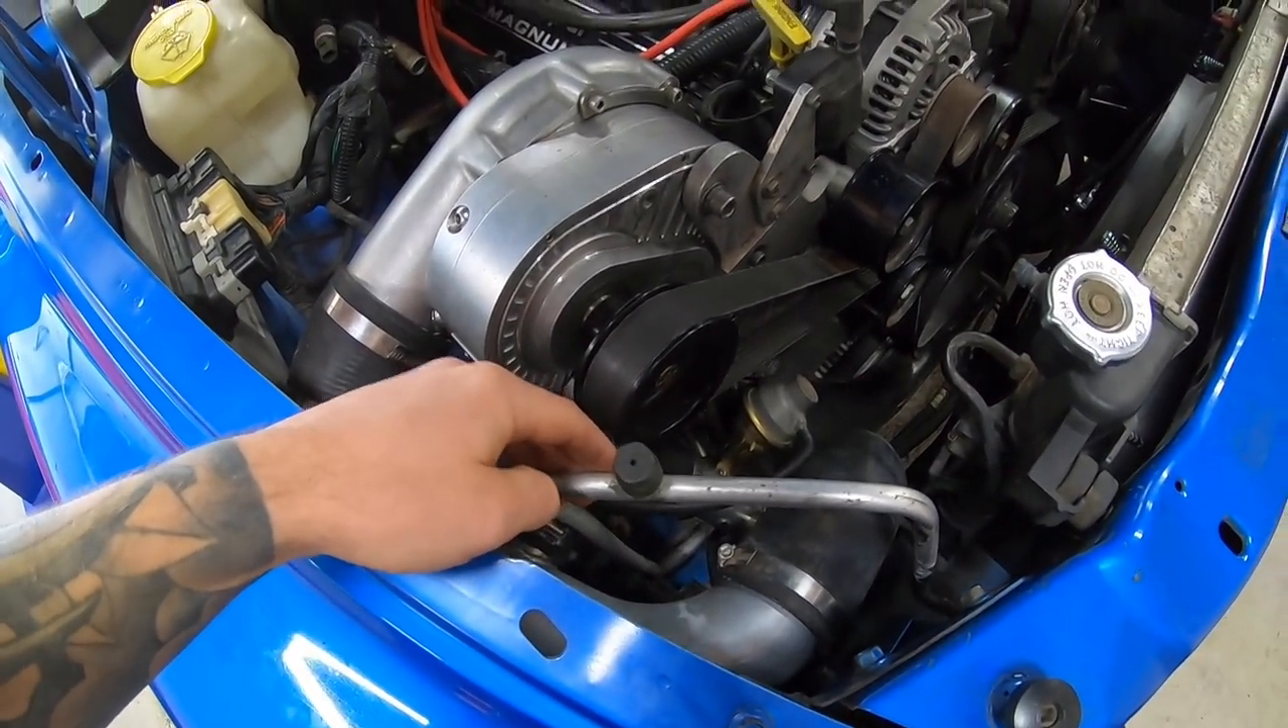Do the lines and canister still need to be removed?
Yes.